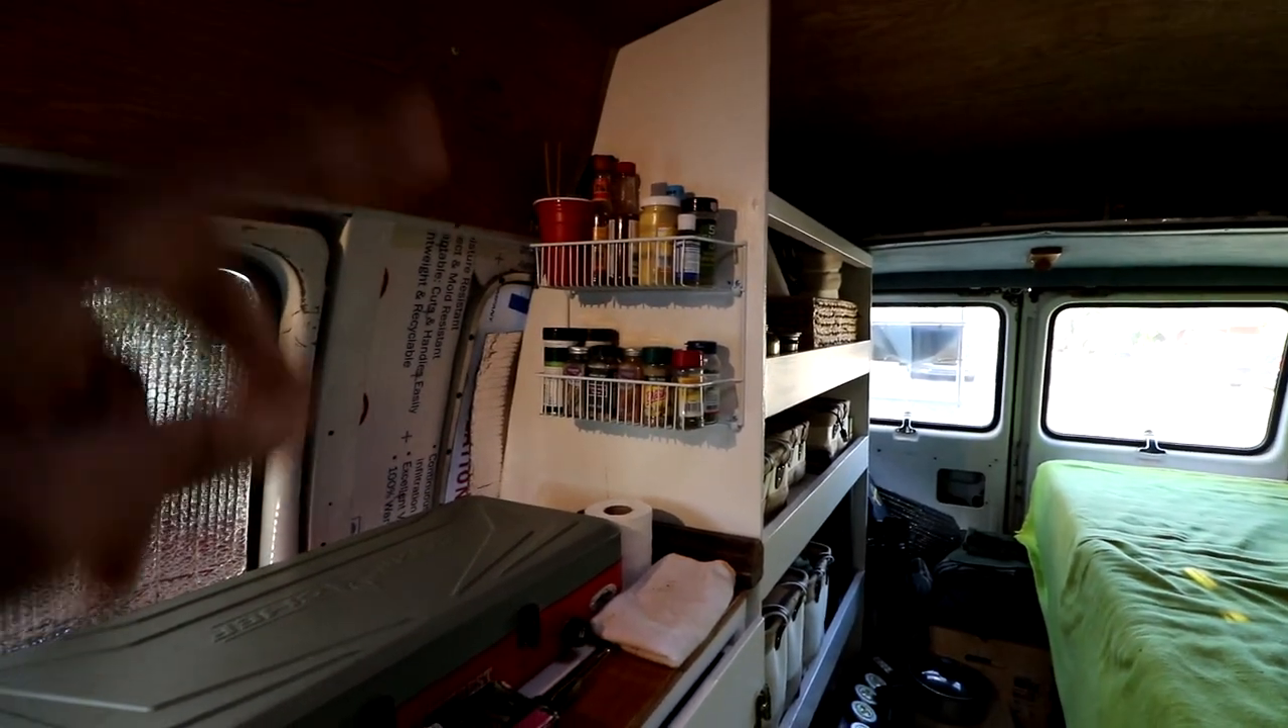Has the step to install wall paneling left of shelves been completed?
No.